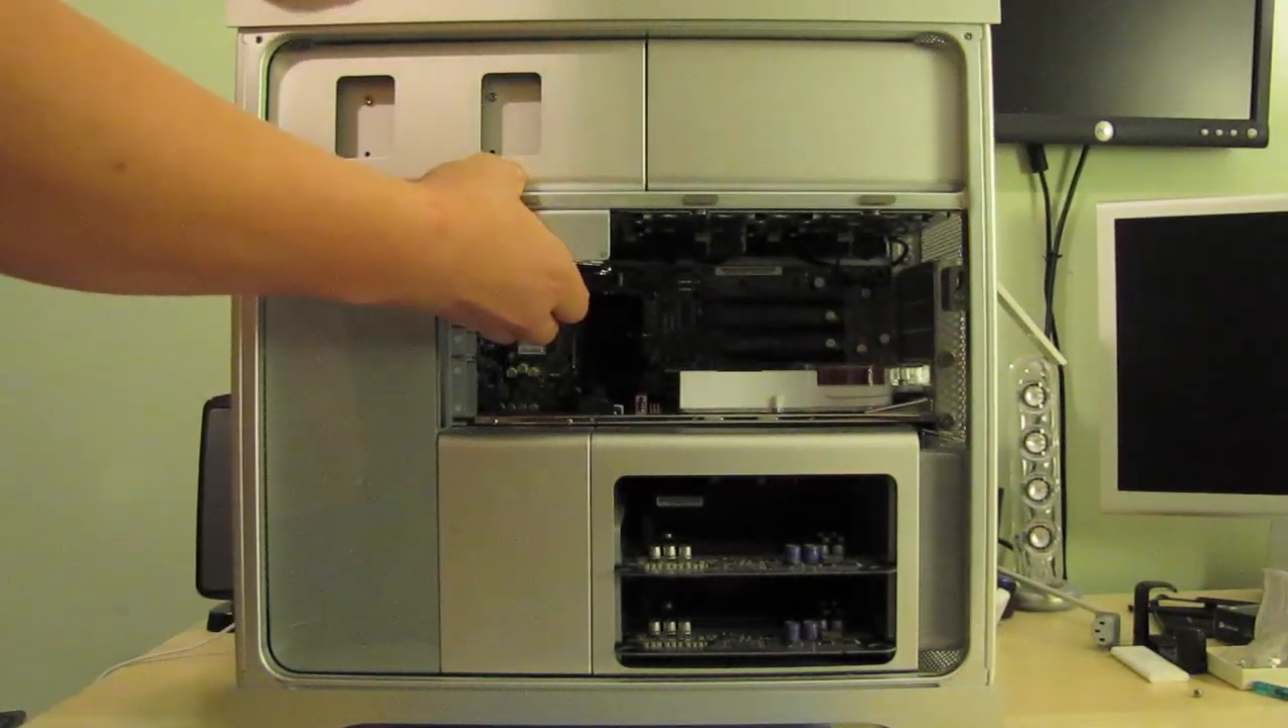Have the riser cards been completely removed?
No.